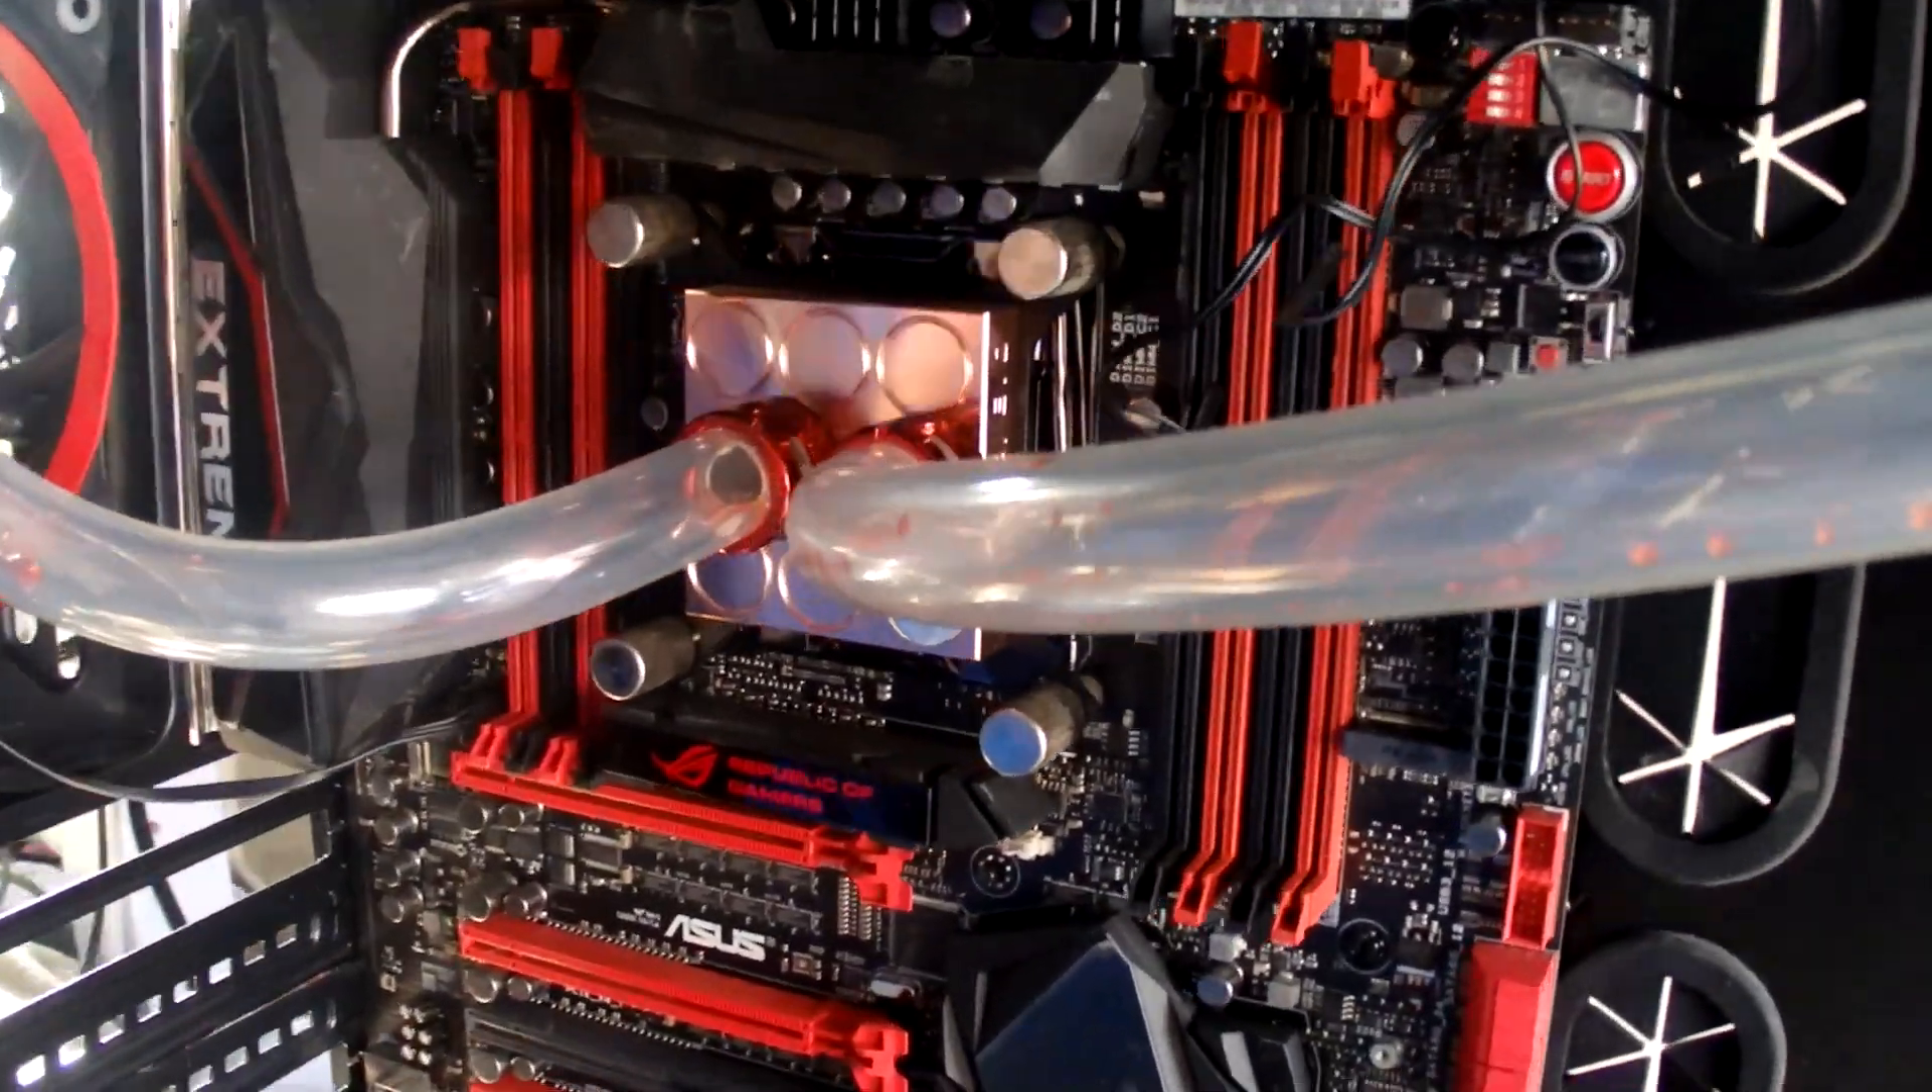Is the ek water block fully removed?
No.